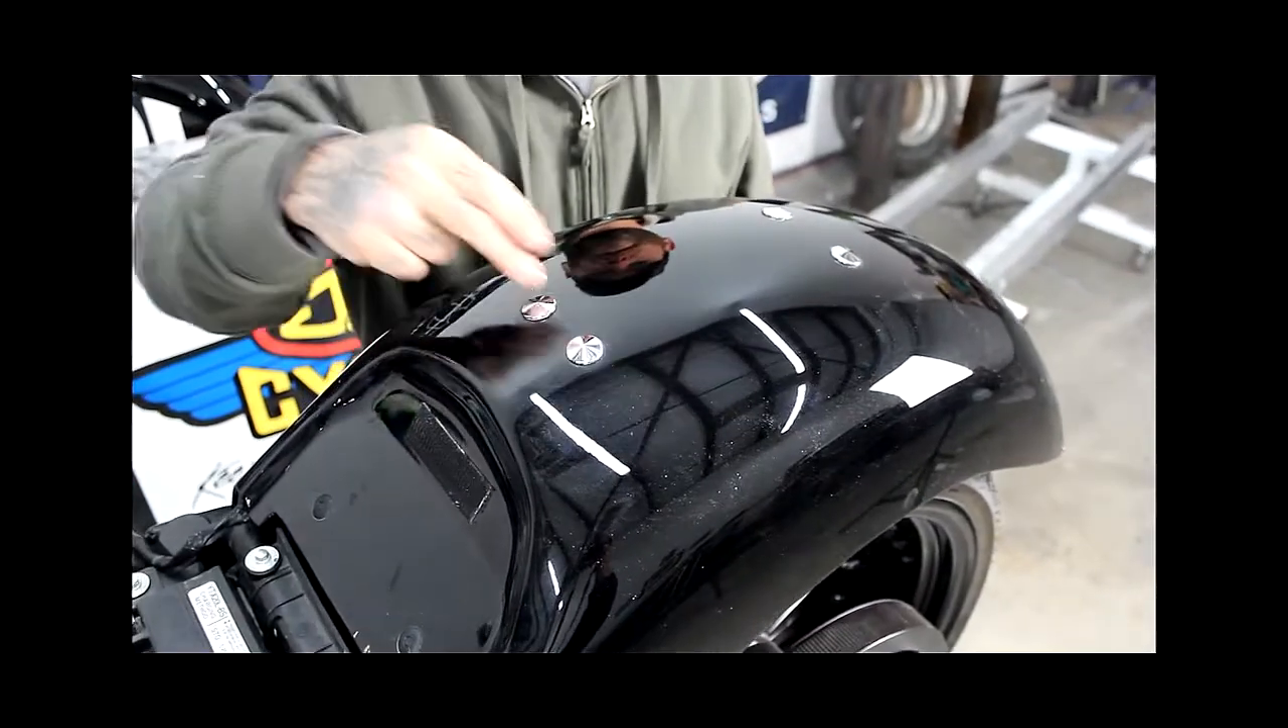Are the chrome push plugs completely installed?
Yes.